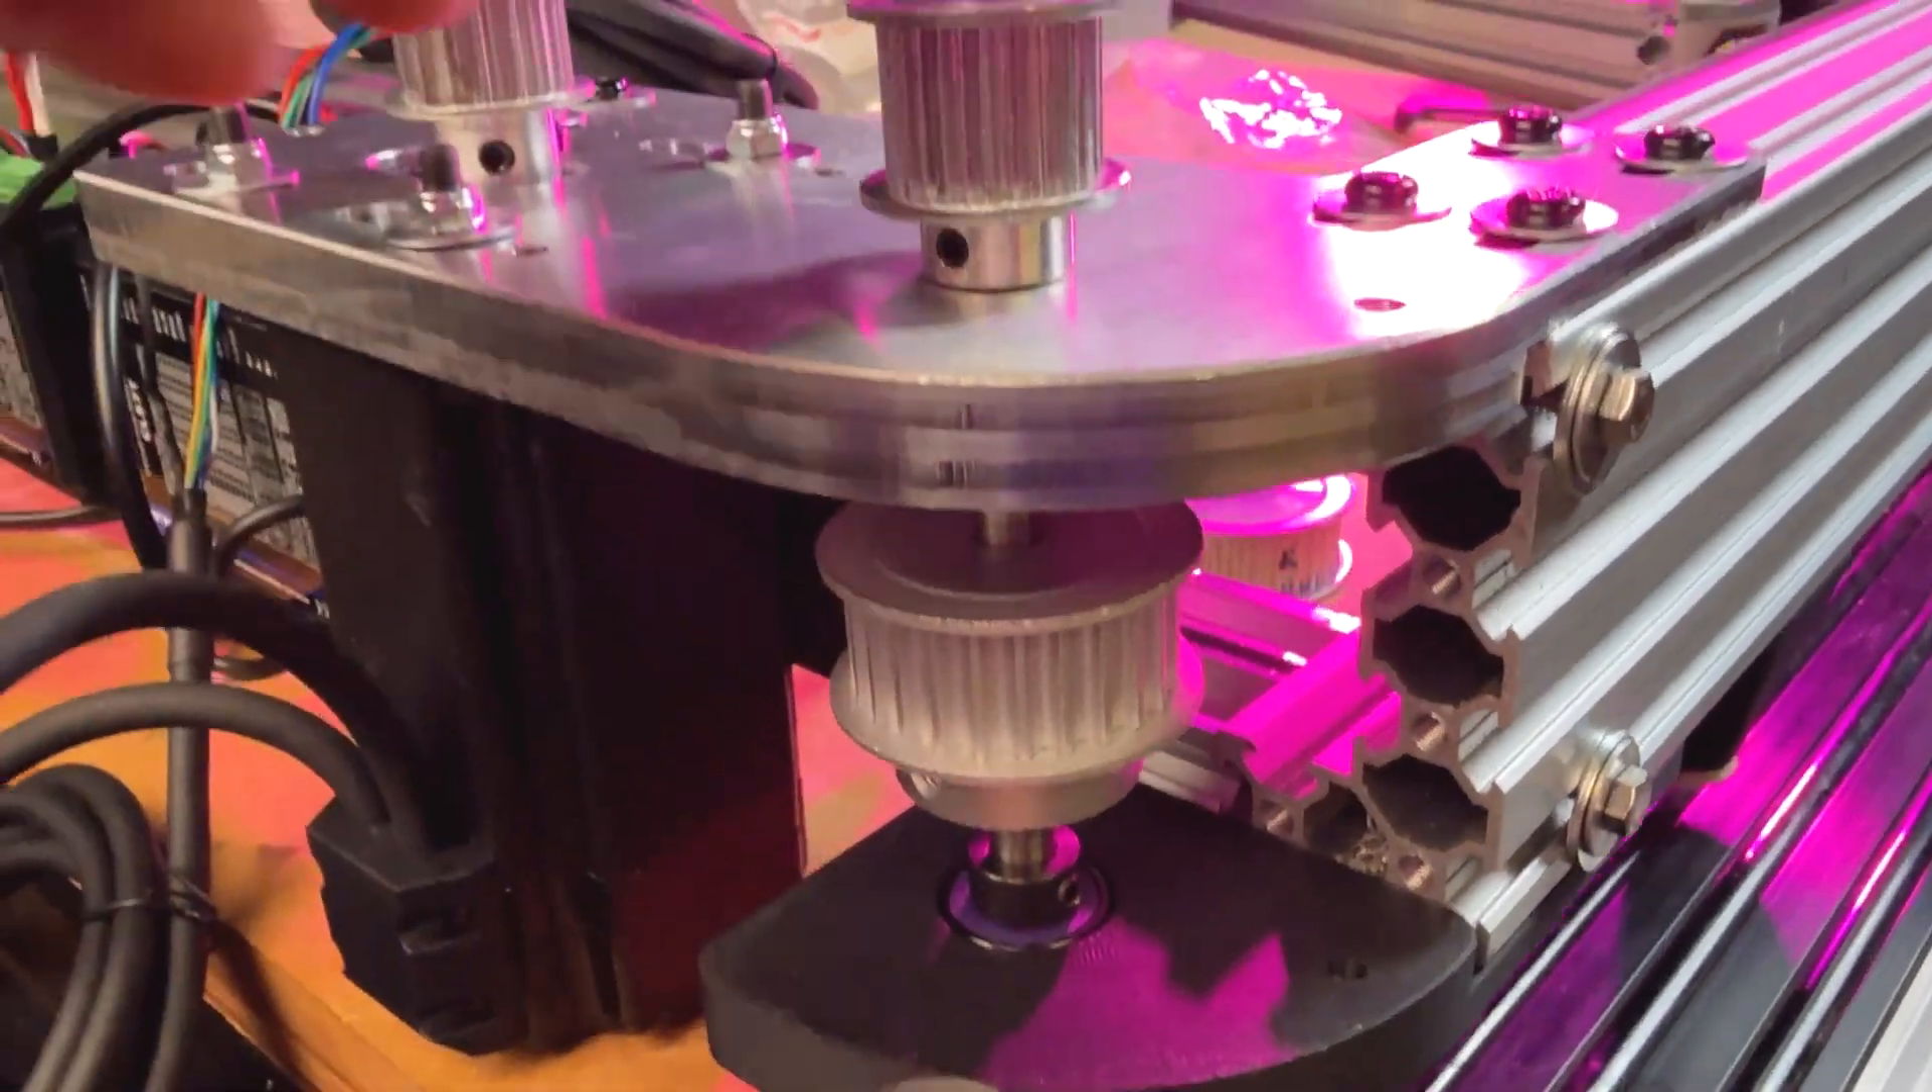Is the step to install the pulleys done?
Yes.